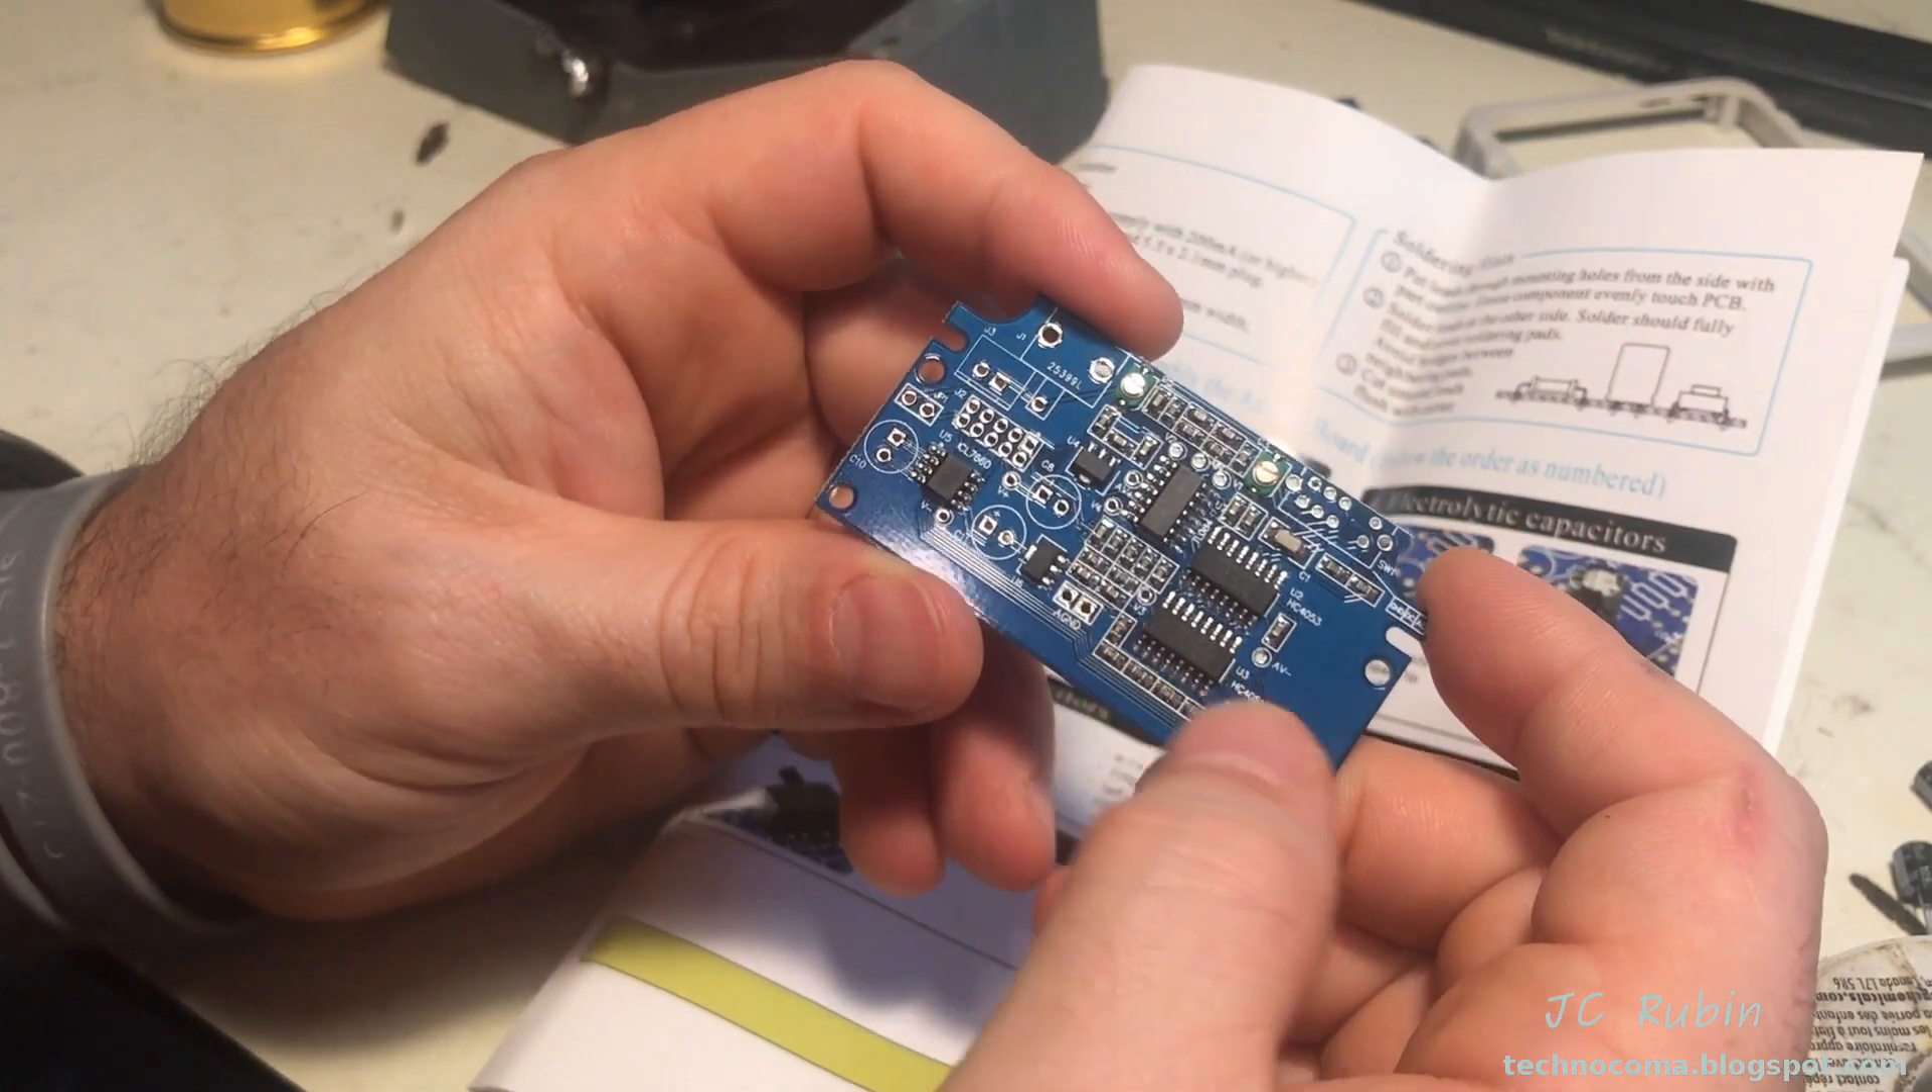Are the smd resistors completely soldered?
Yes.